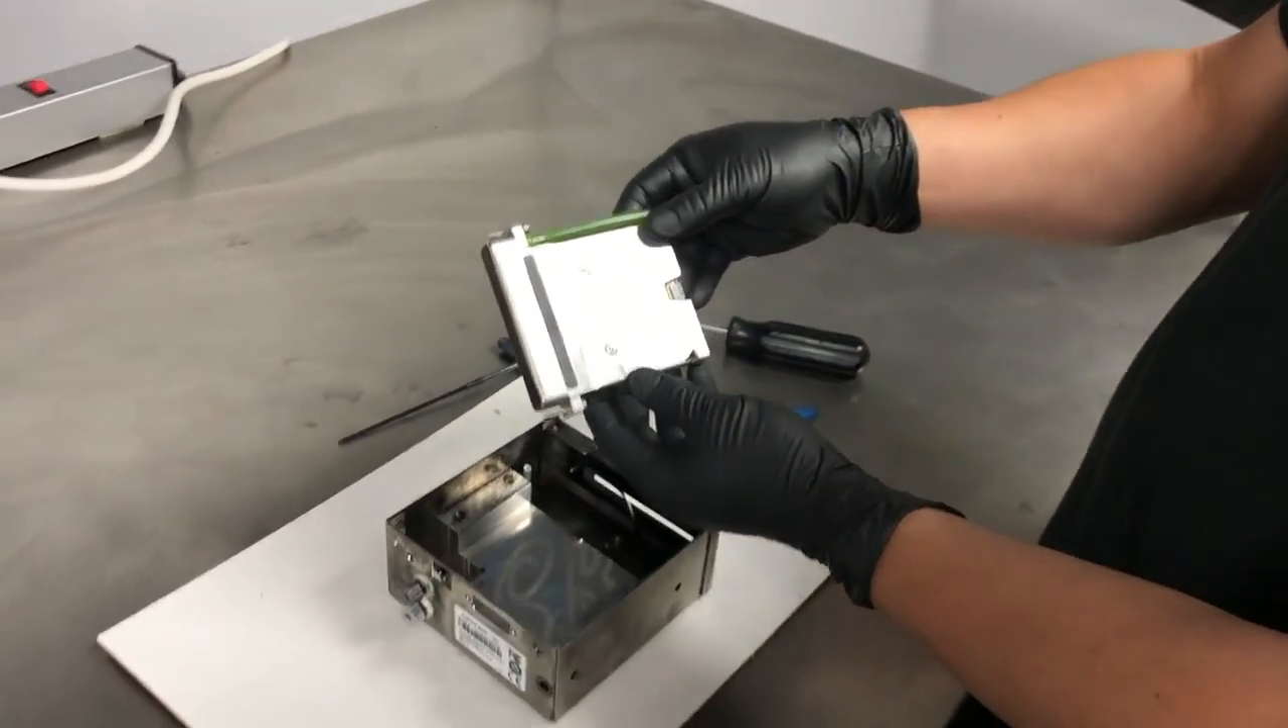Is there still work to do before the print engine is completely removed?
No.